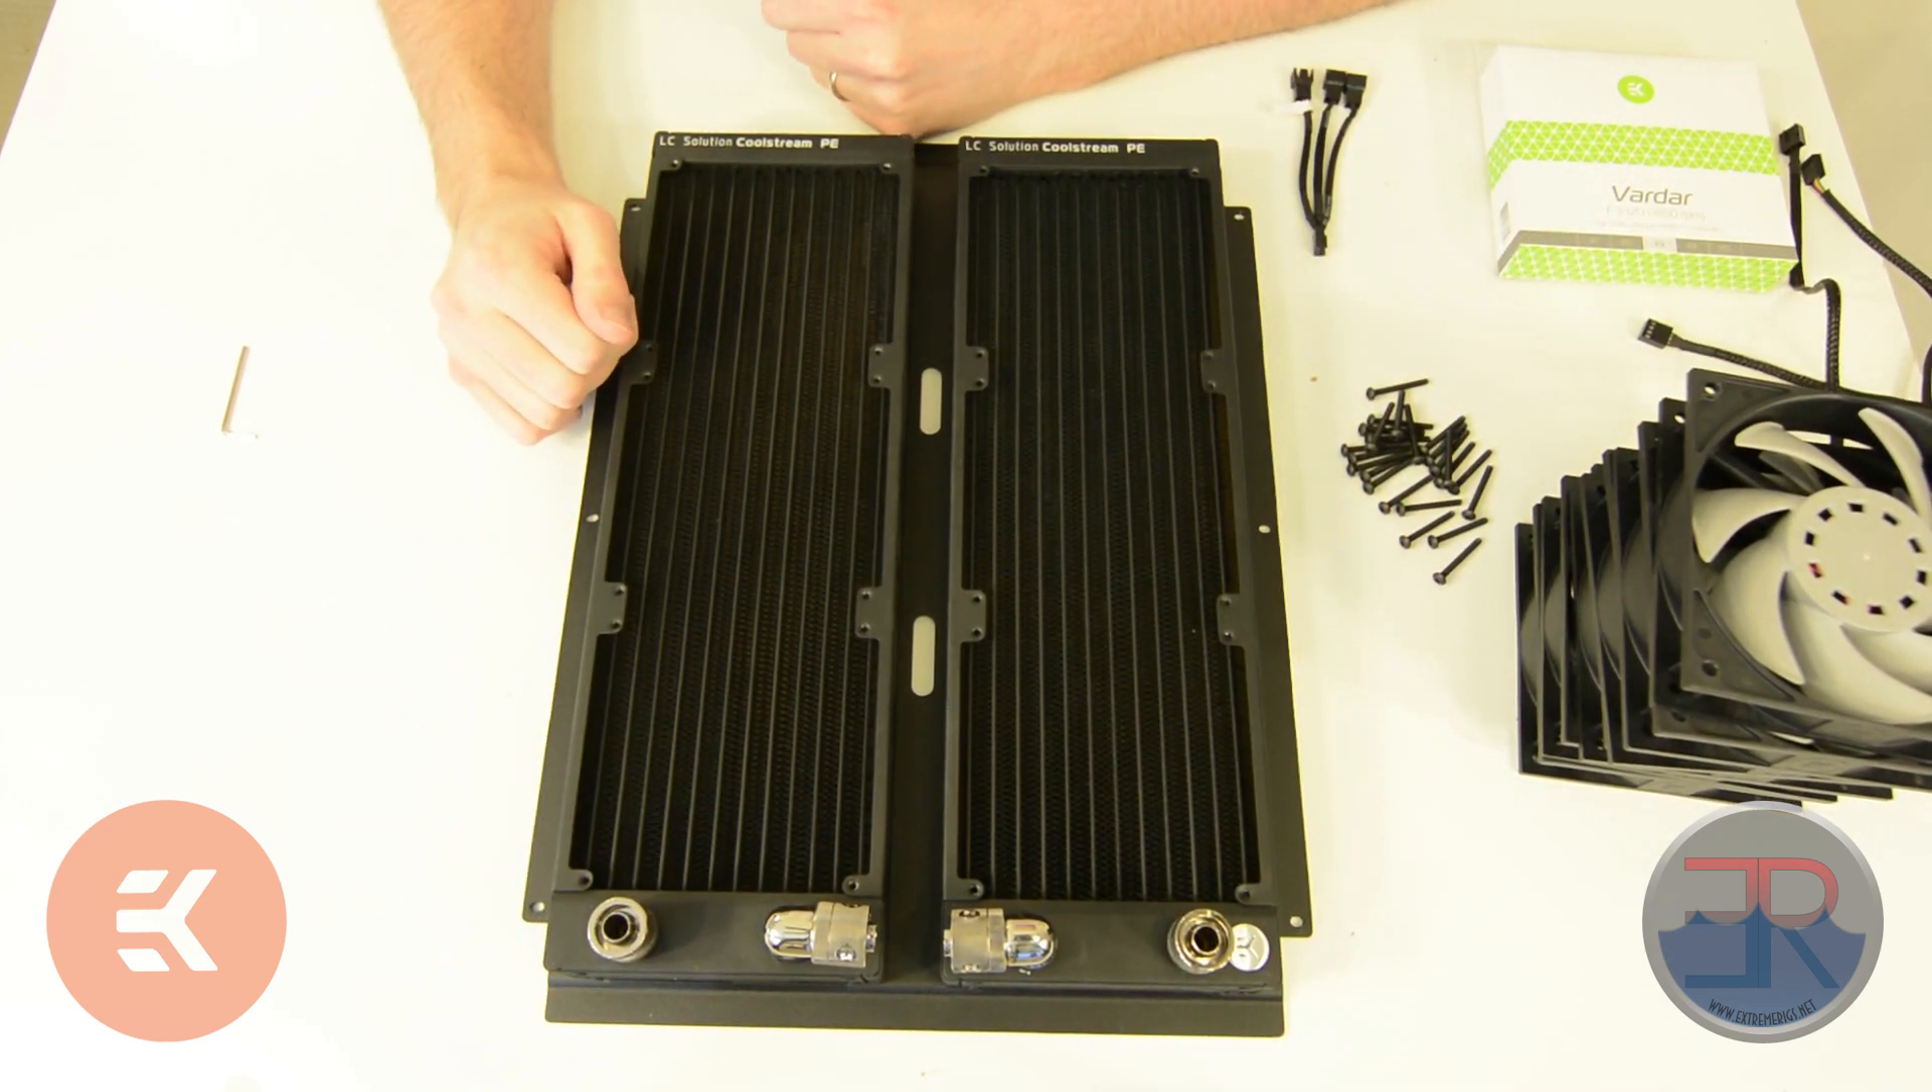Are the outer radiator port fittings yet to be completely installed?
No.